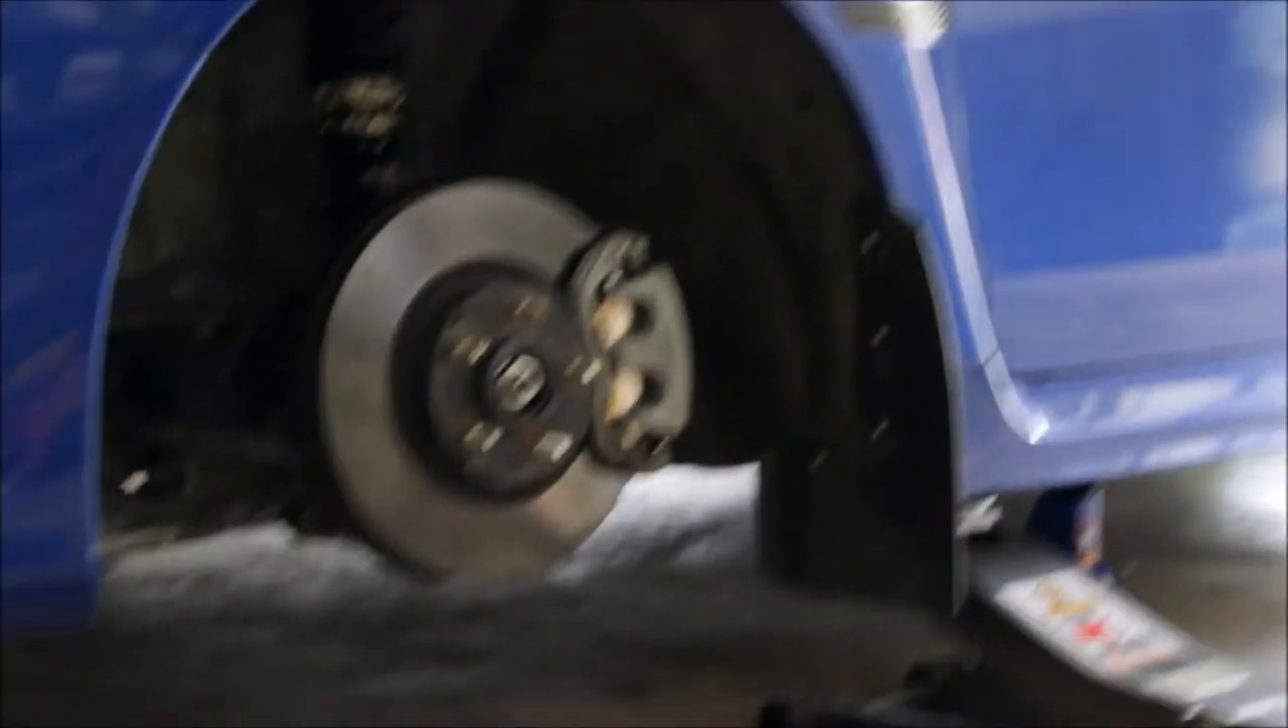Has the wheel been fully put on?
No.